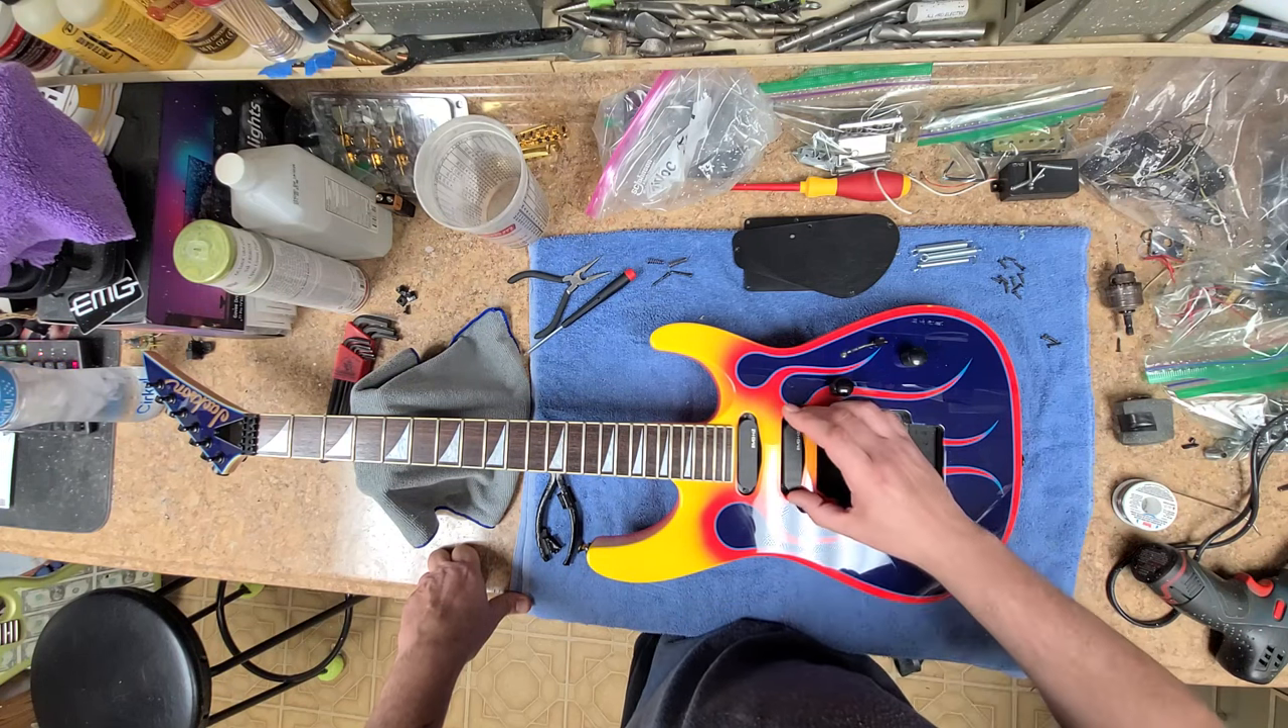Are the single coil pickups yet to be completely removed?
Yes.